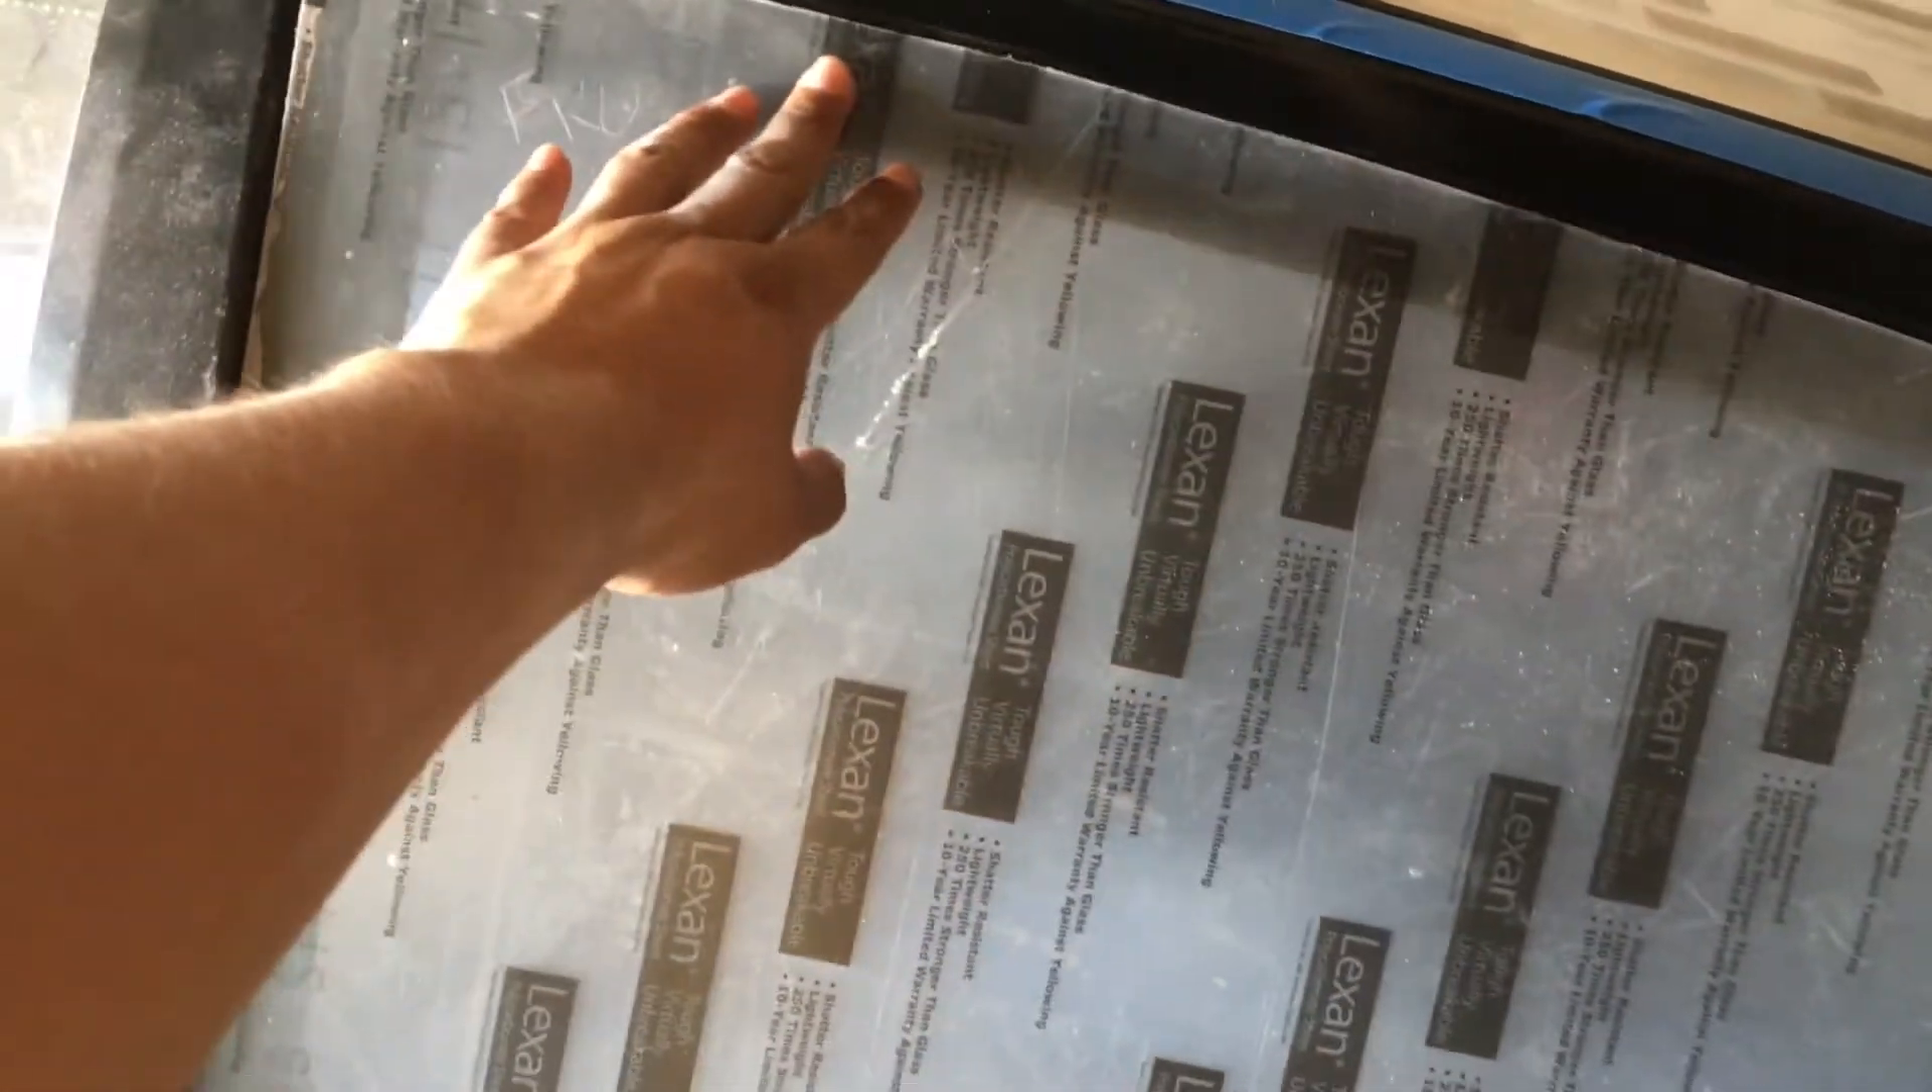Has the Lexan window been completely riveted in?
No.